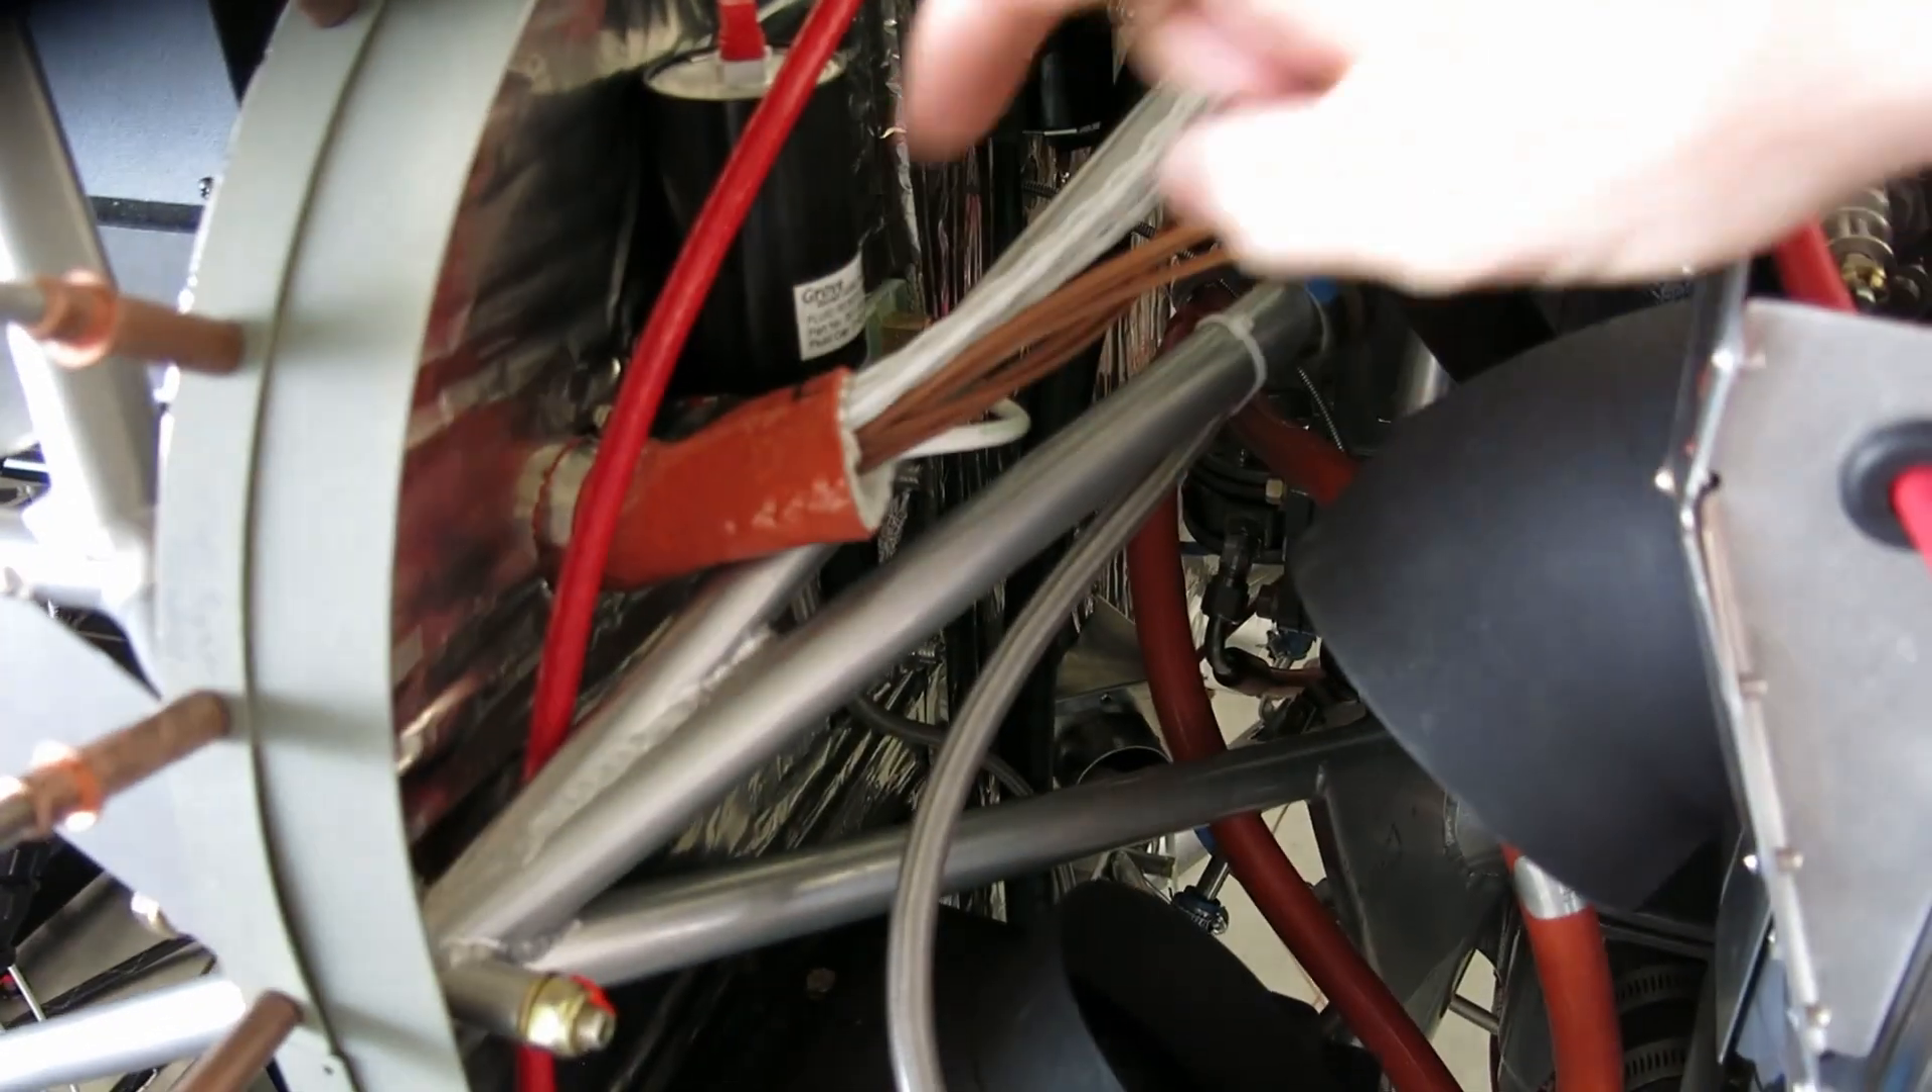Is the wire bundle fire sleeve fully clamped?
No.